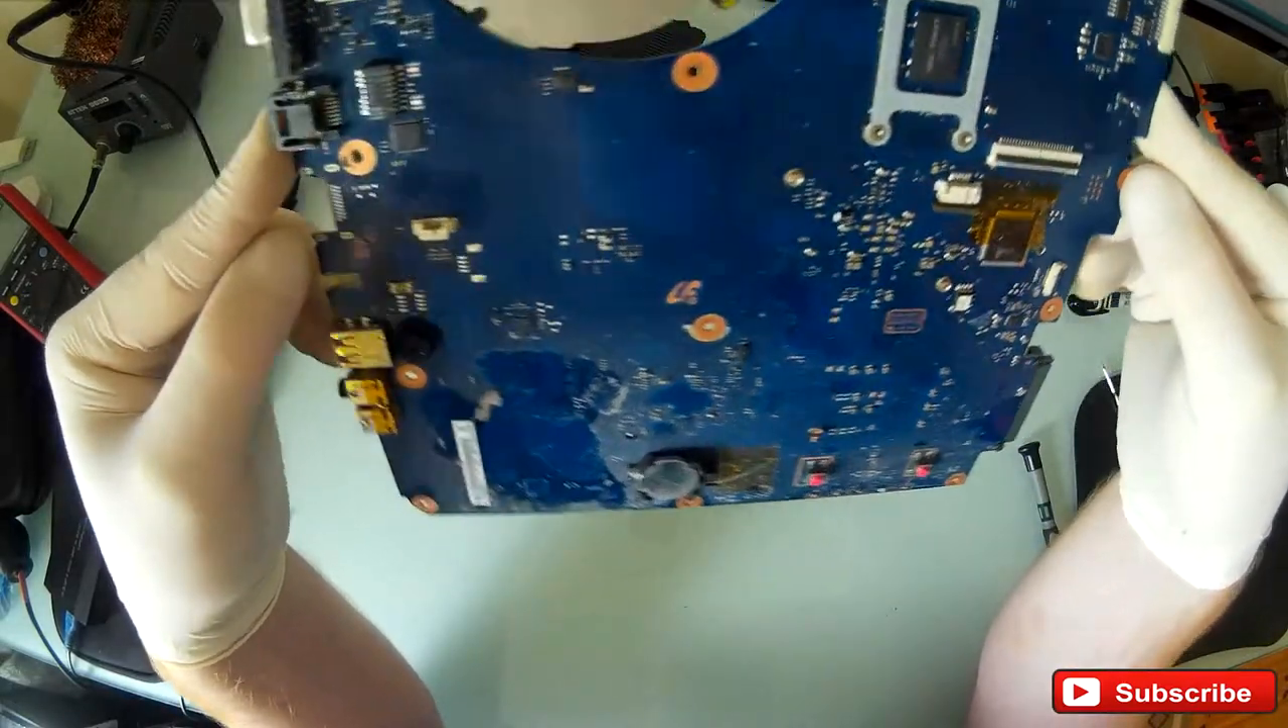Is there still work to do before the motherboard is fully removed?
No.